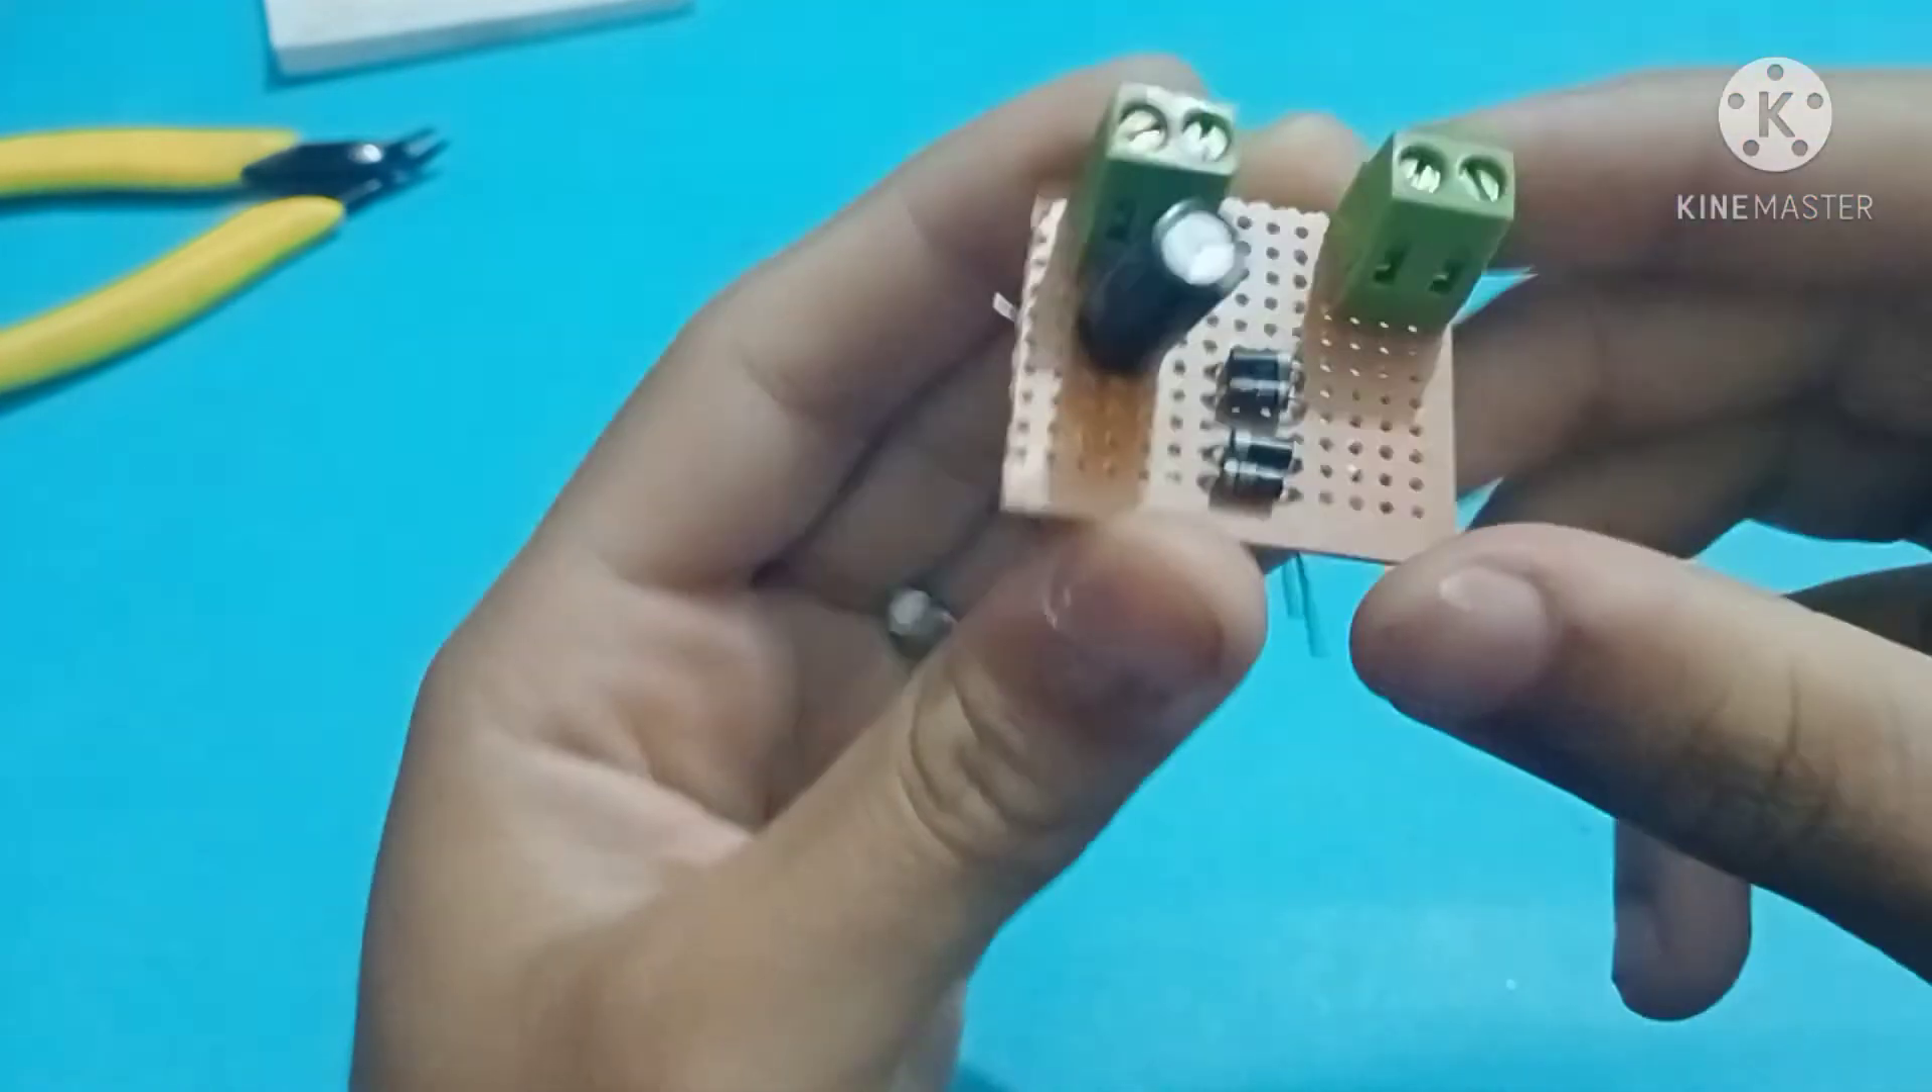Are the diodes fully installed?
Yes.